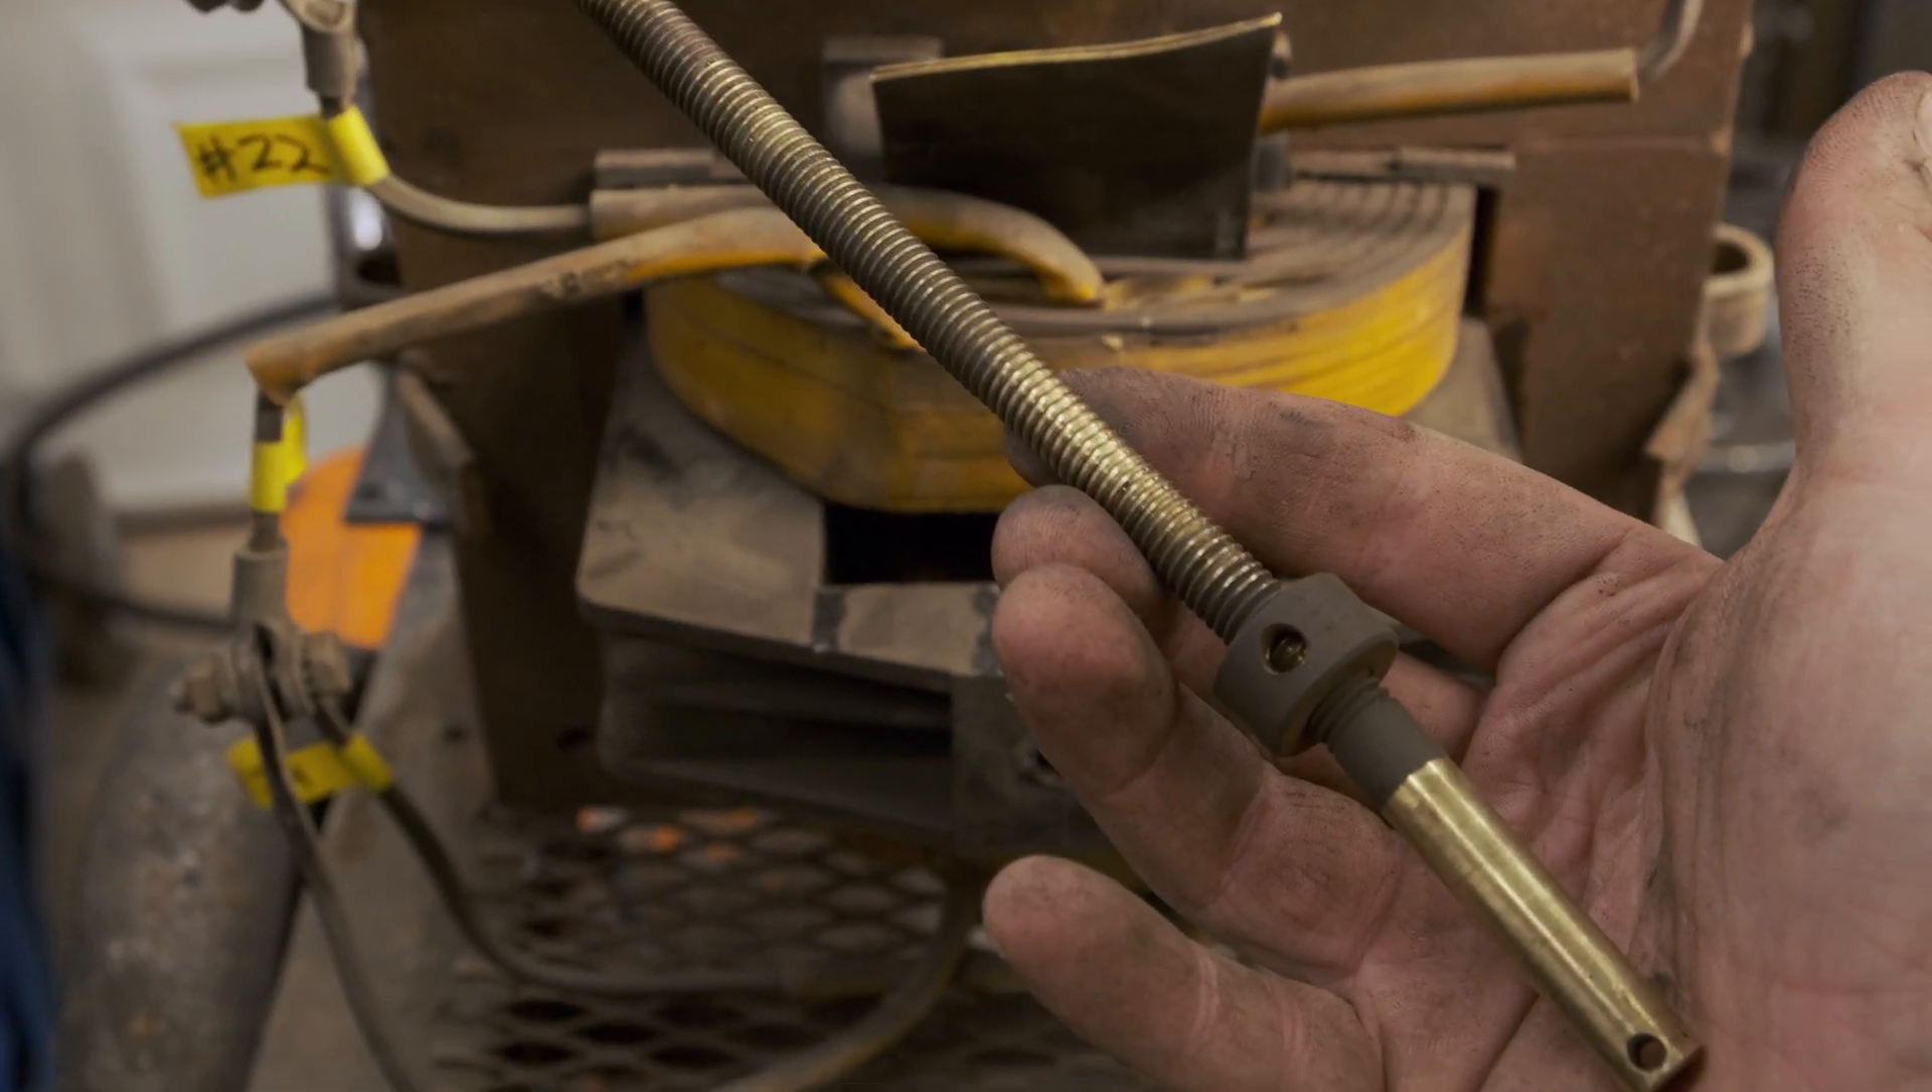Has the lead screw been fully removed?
Yes.